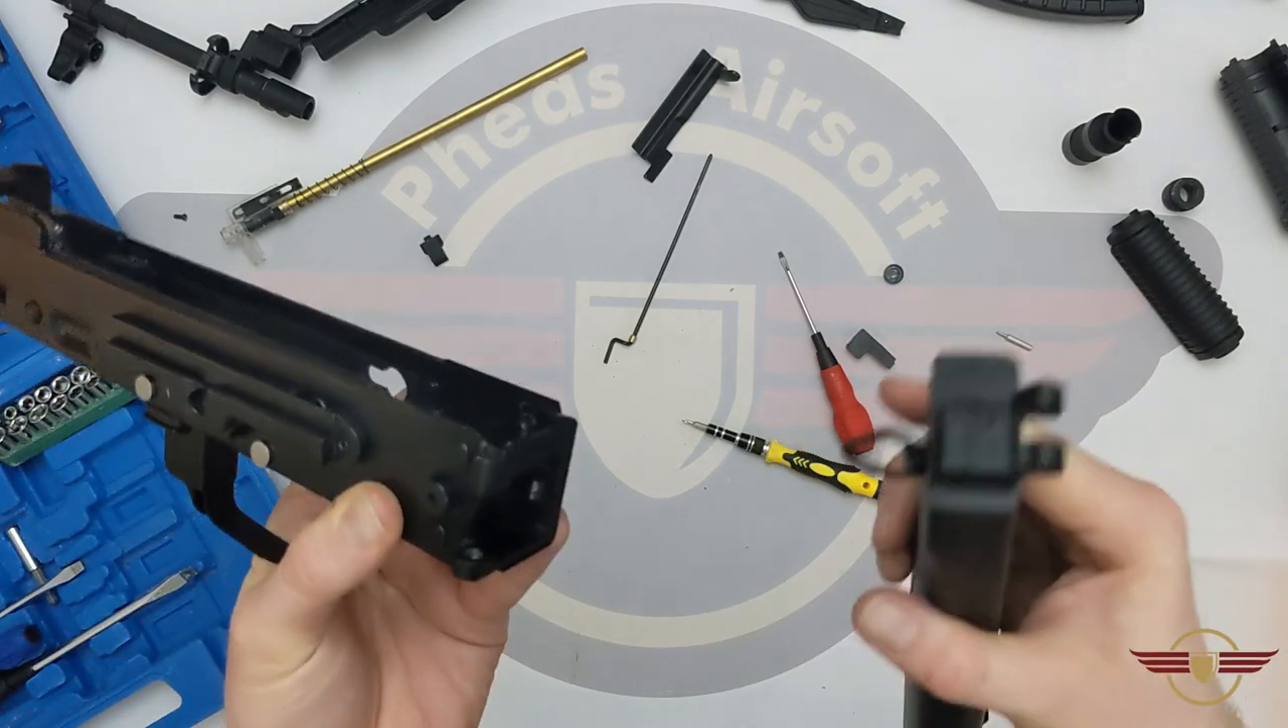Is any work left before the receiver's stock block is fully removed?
No.